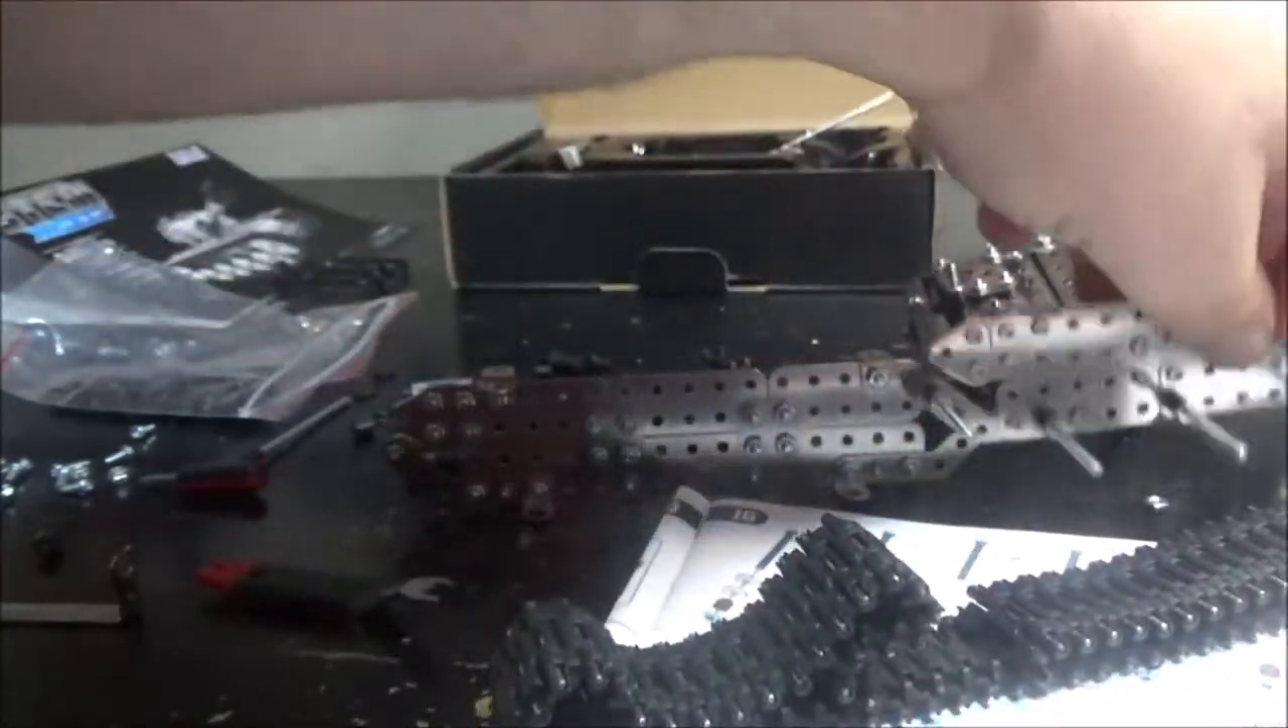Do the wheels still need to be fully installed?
Yes.